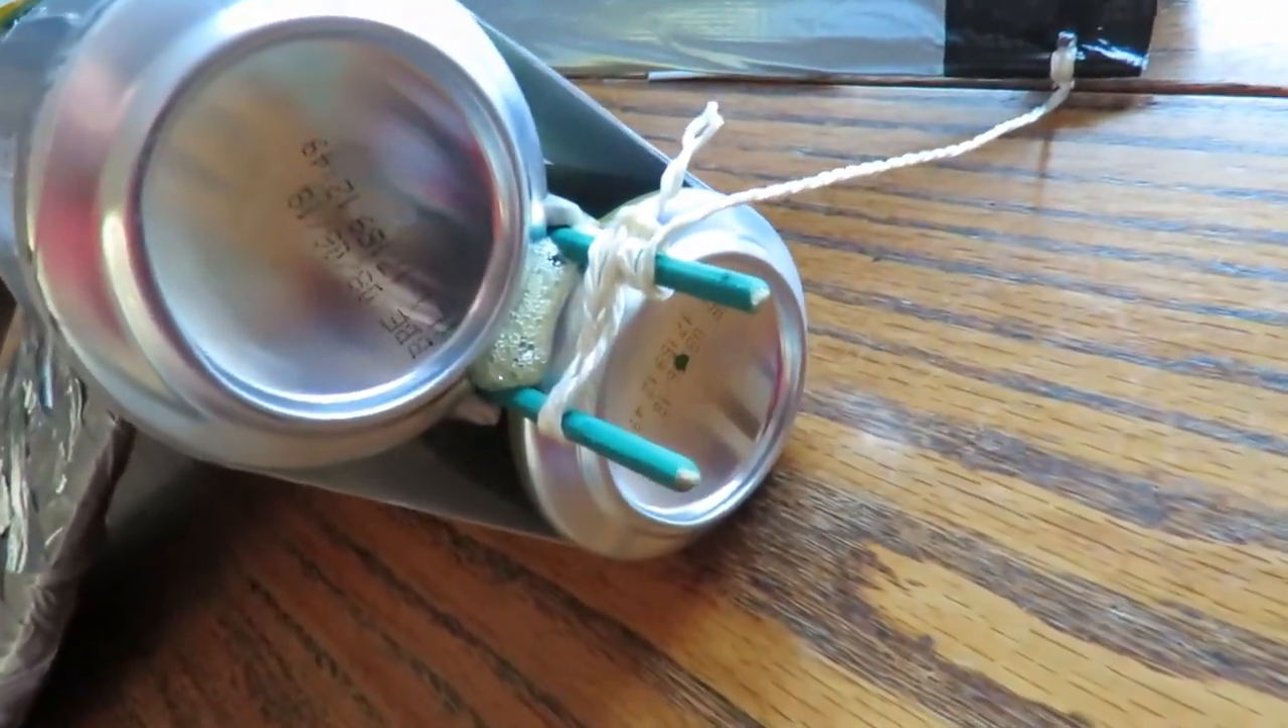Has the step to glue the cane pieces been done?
Yes.